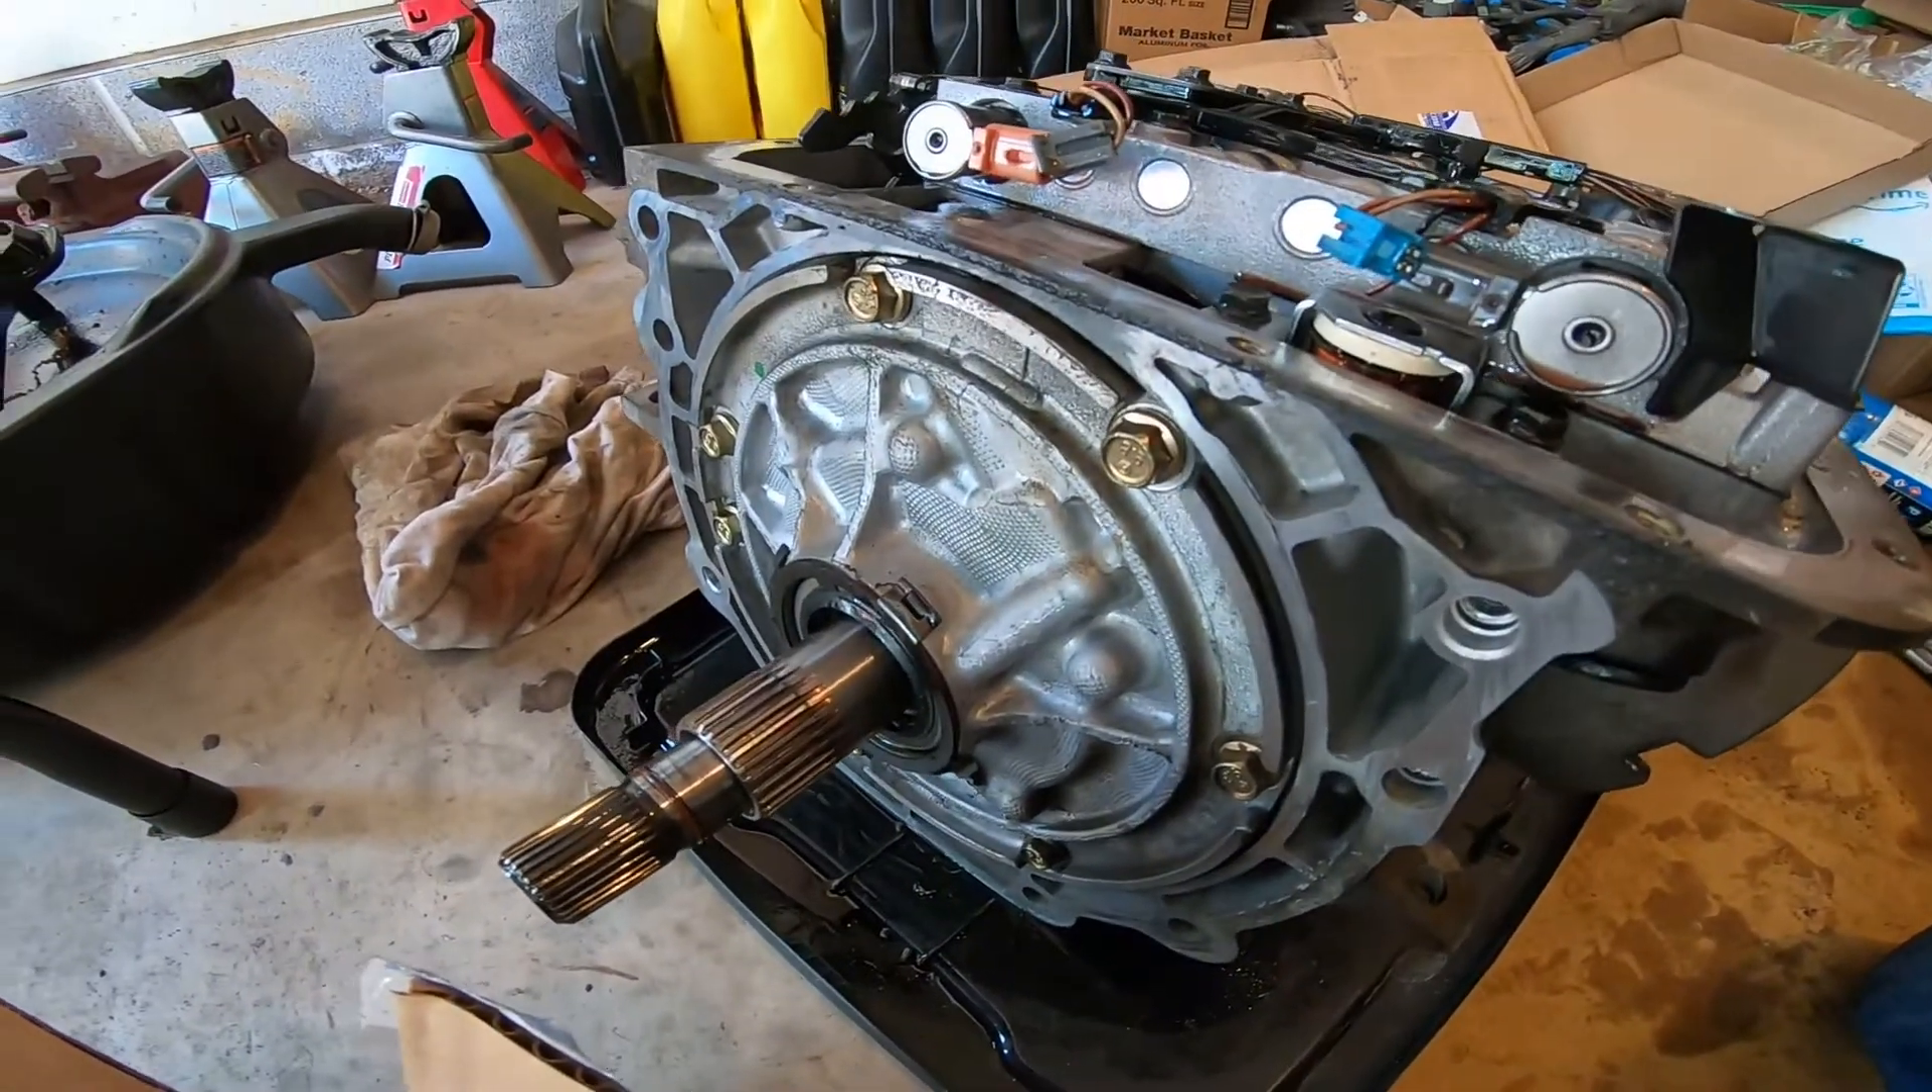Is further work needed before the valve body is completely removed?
Yes.